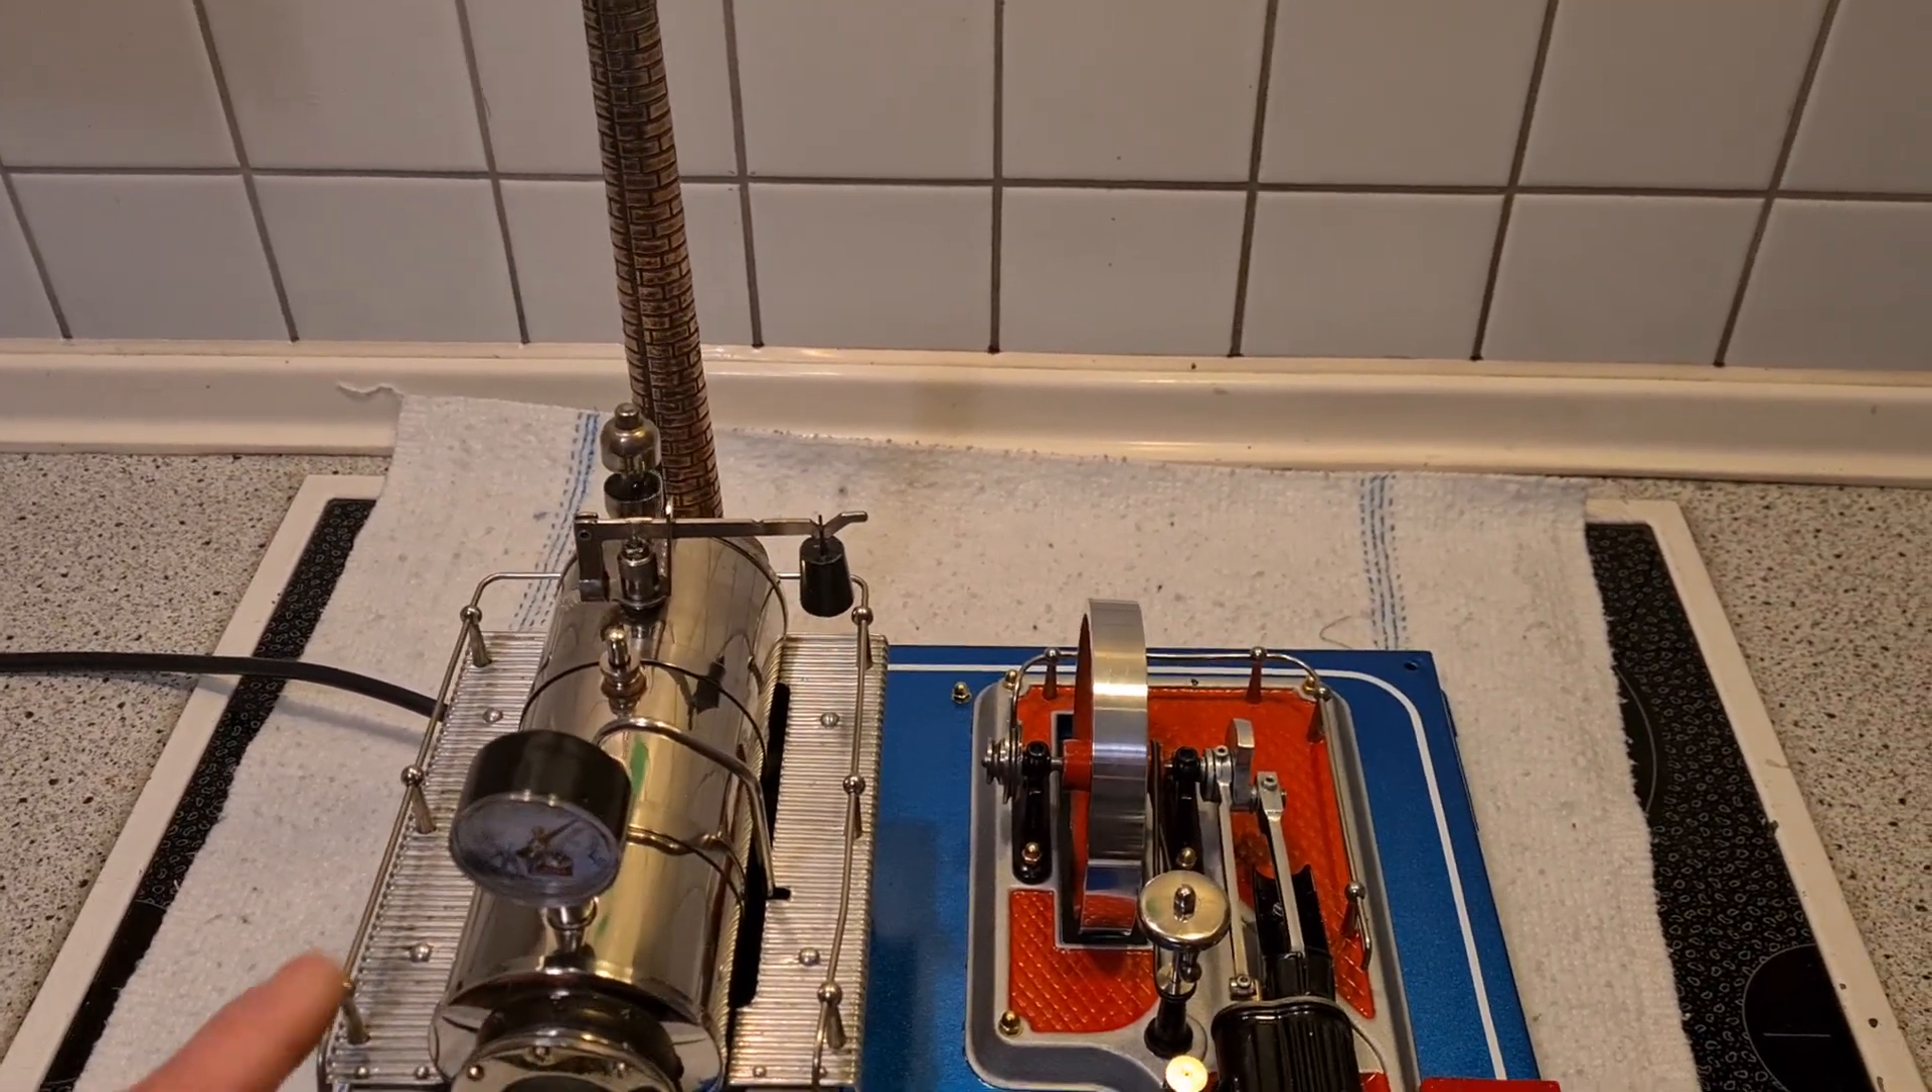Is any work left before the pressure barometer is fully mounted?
No.